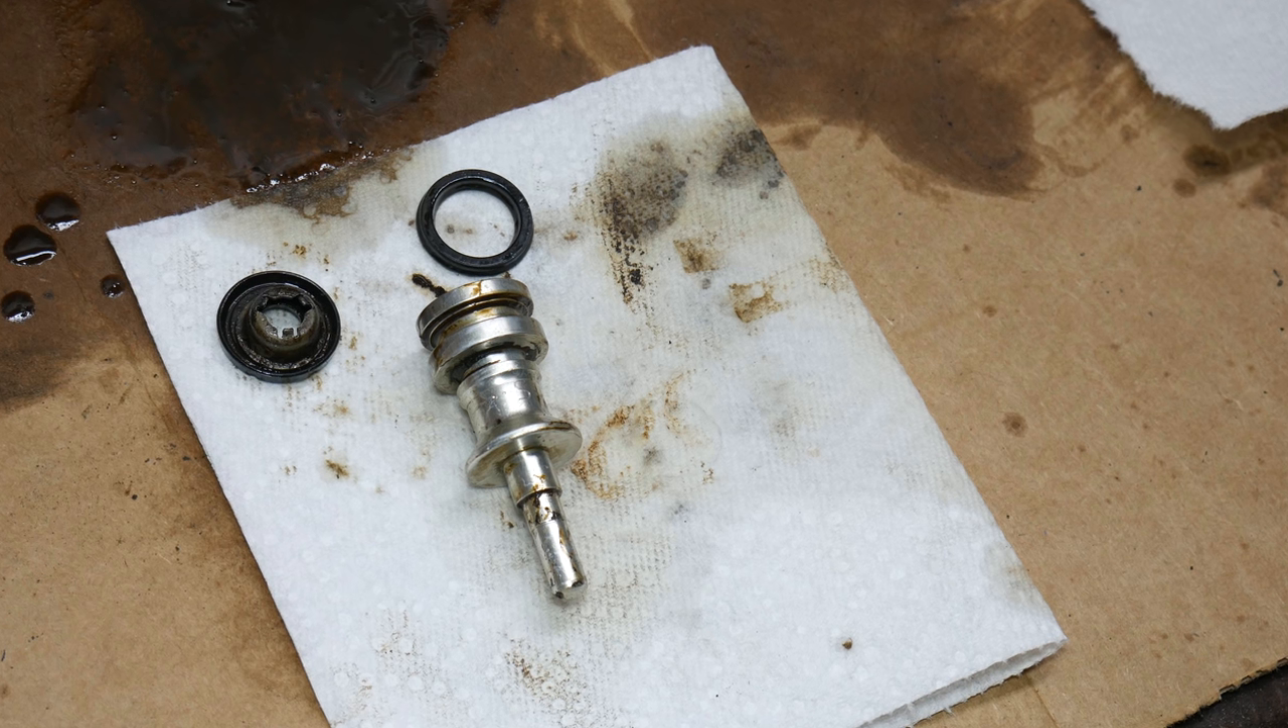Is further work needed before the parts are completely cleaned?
Yes.